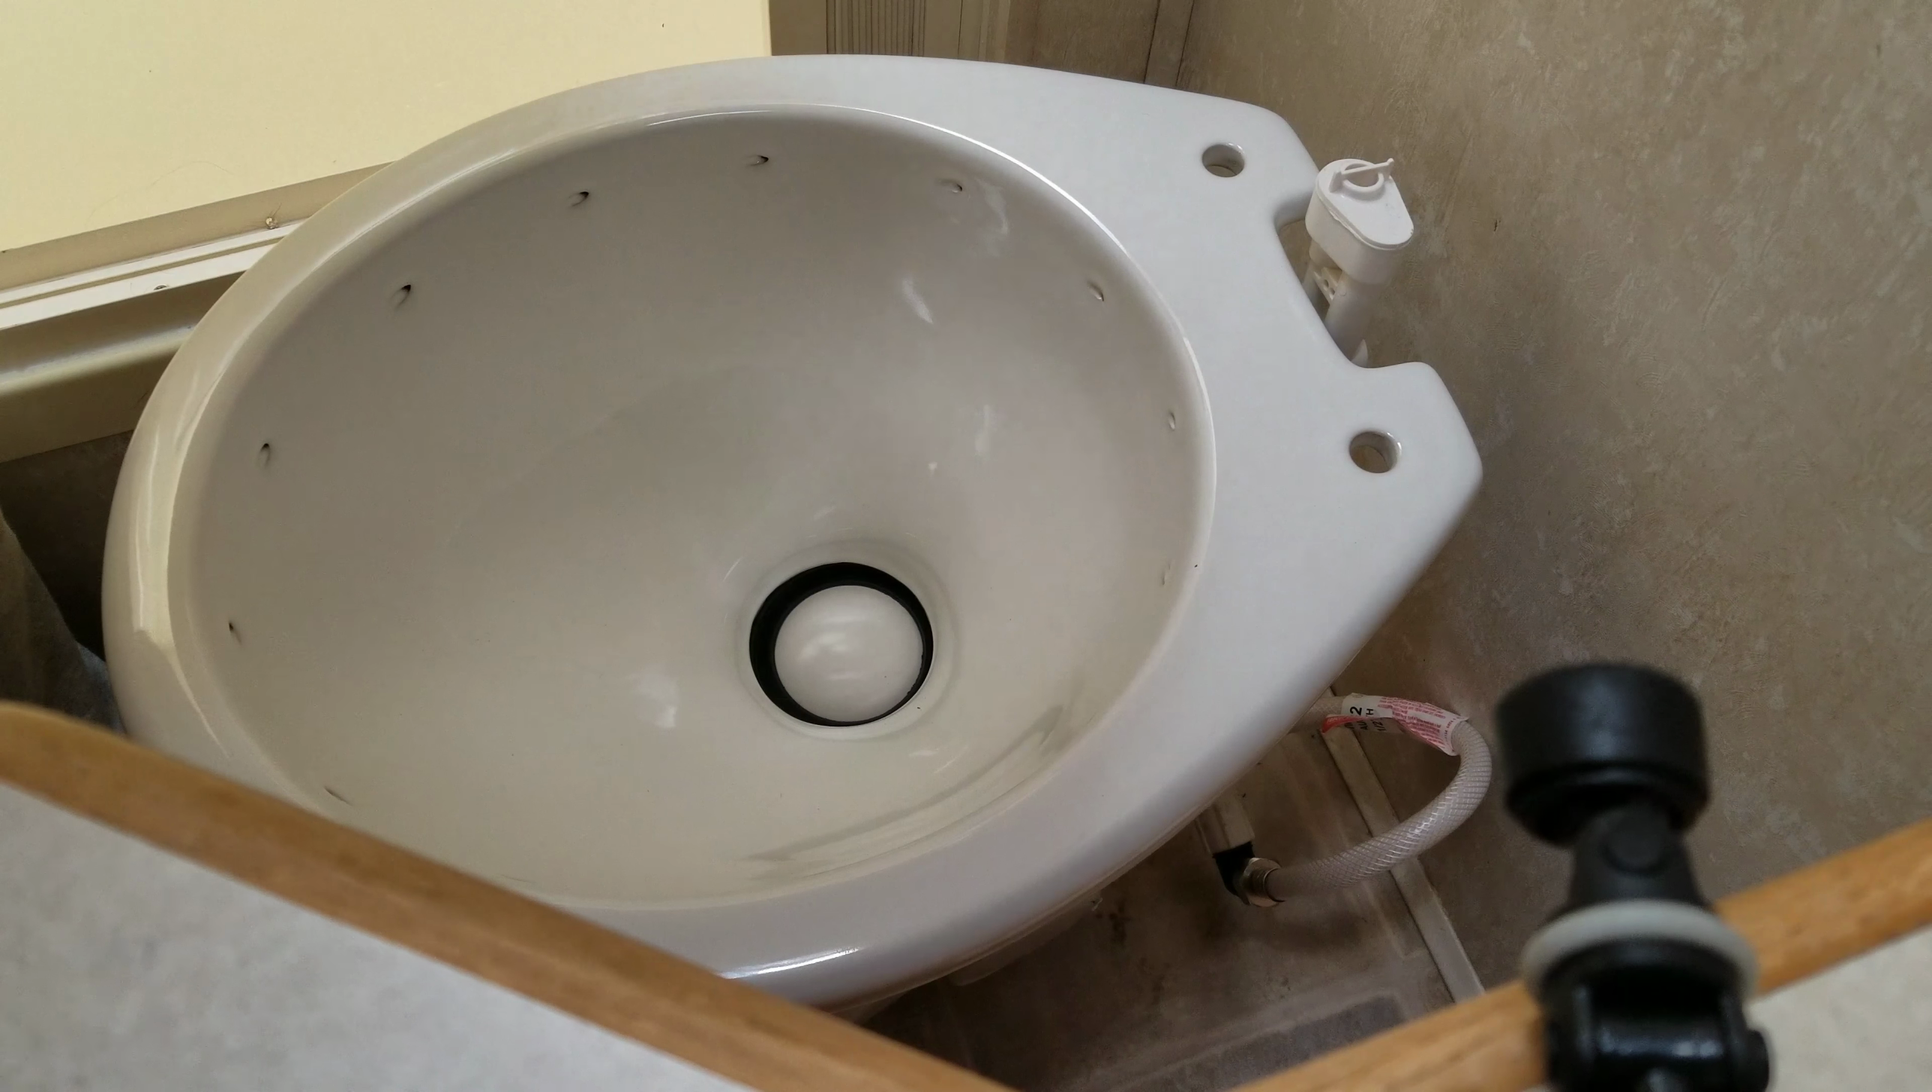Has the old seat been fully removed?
Yes.